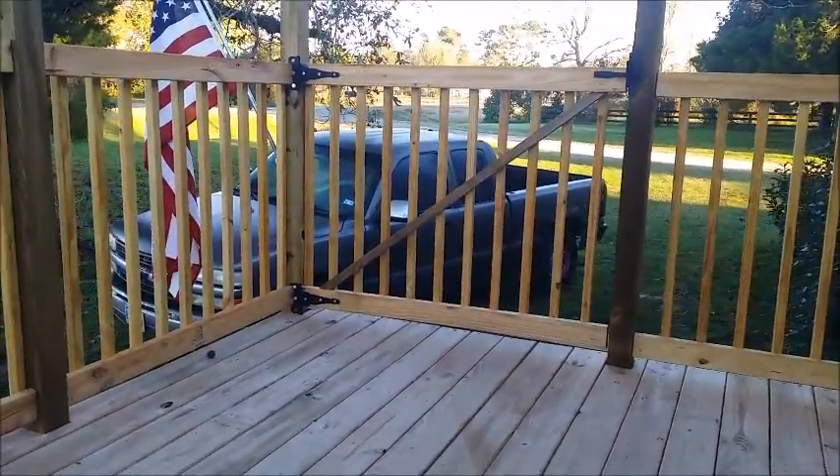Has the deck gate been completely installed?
Yes.